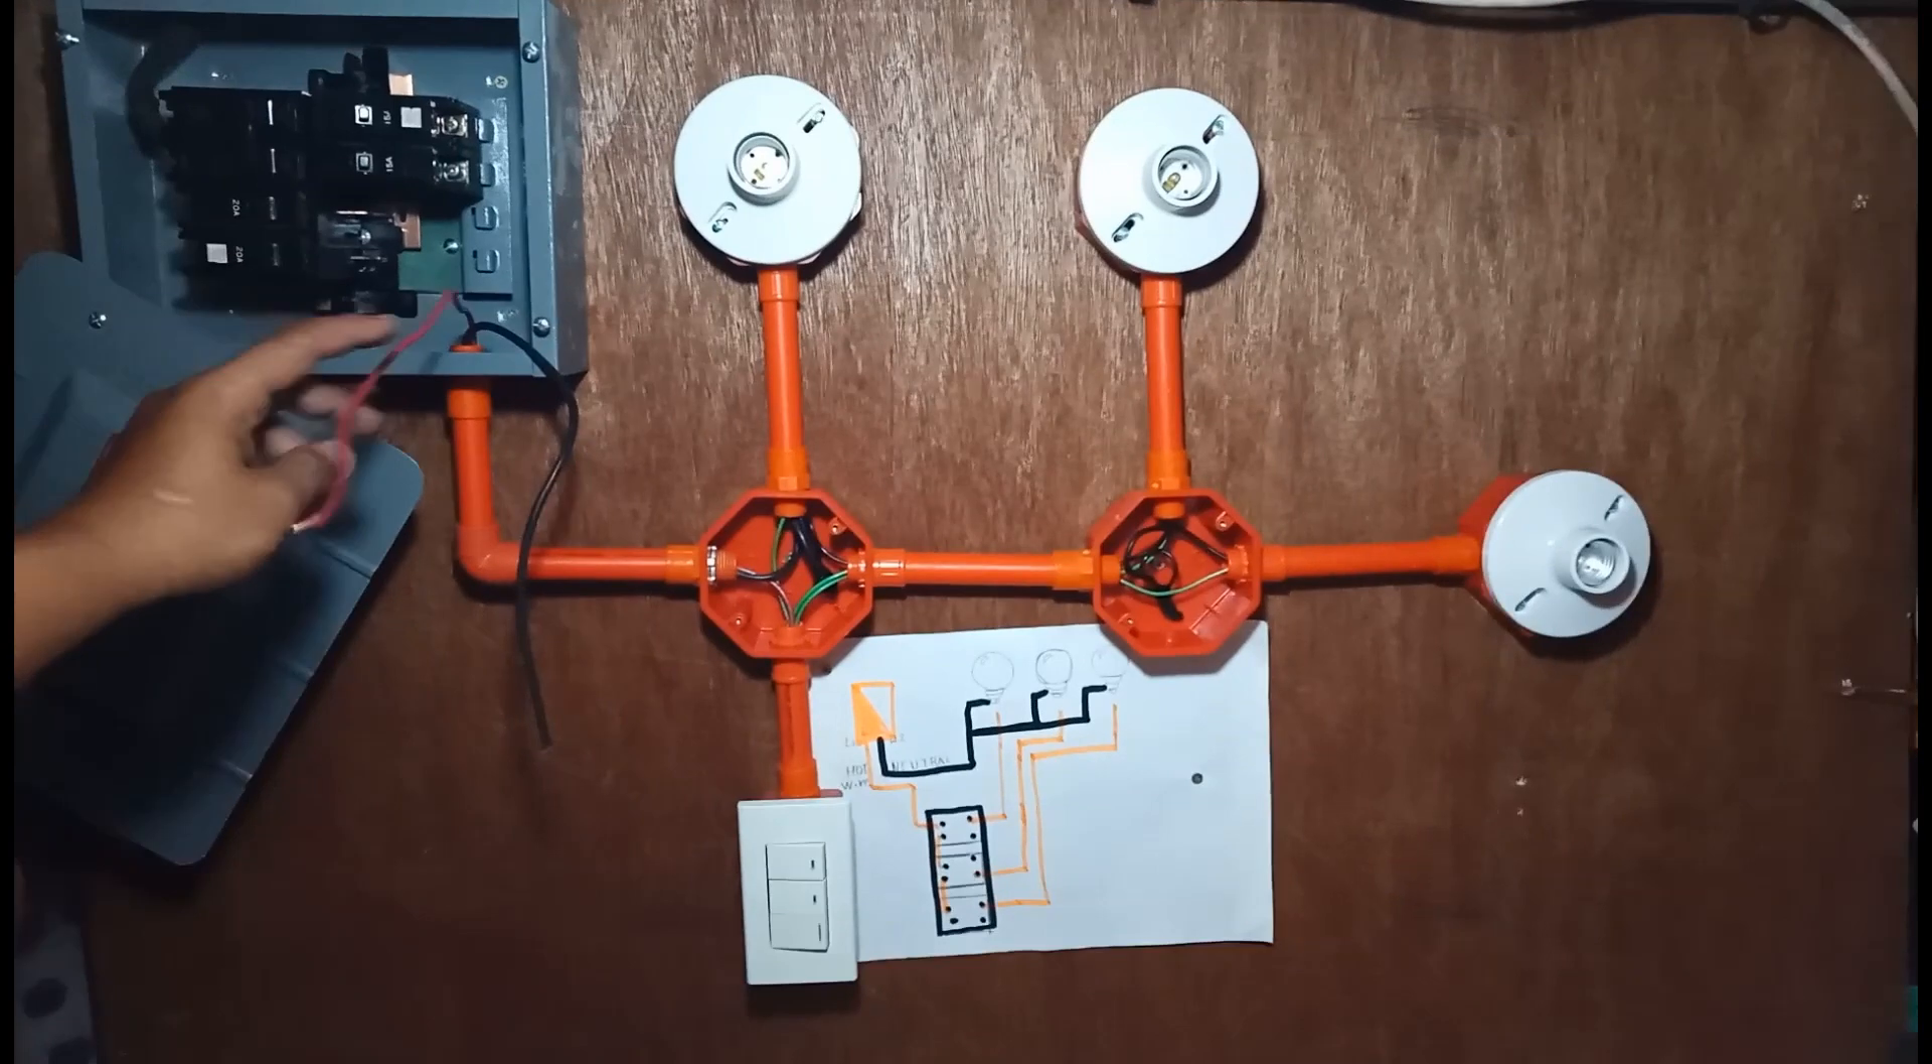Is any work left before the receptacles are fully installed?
No.